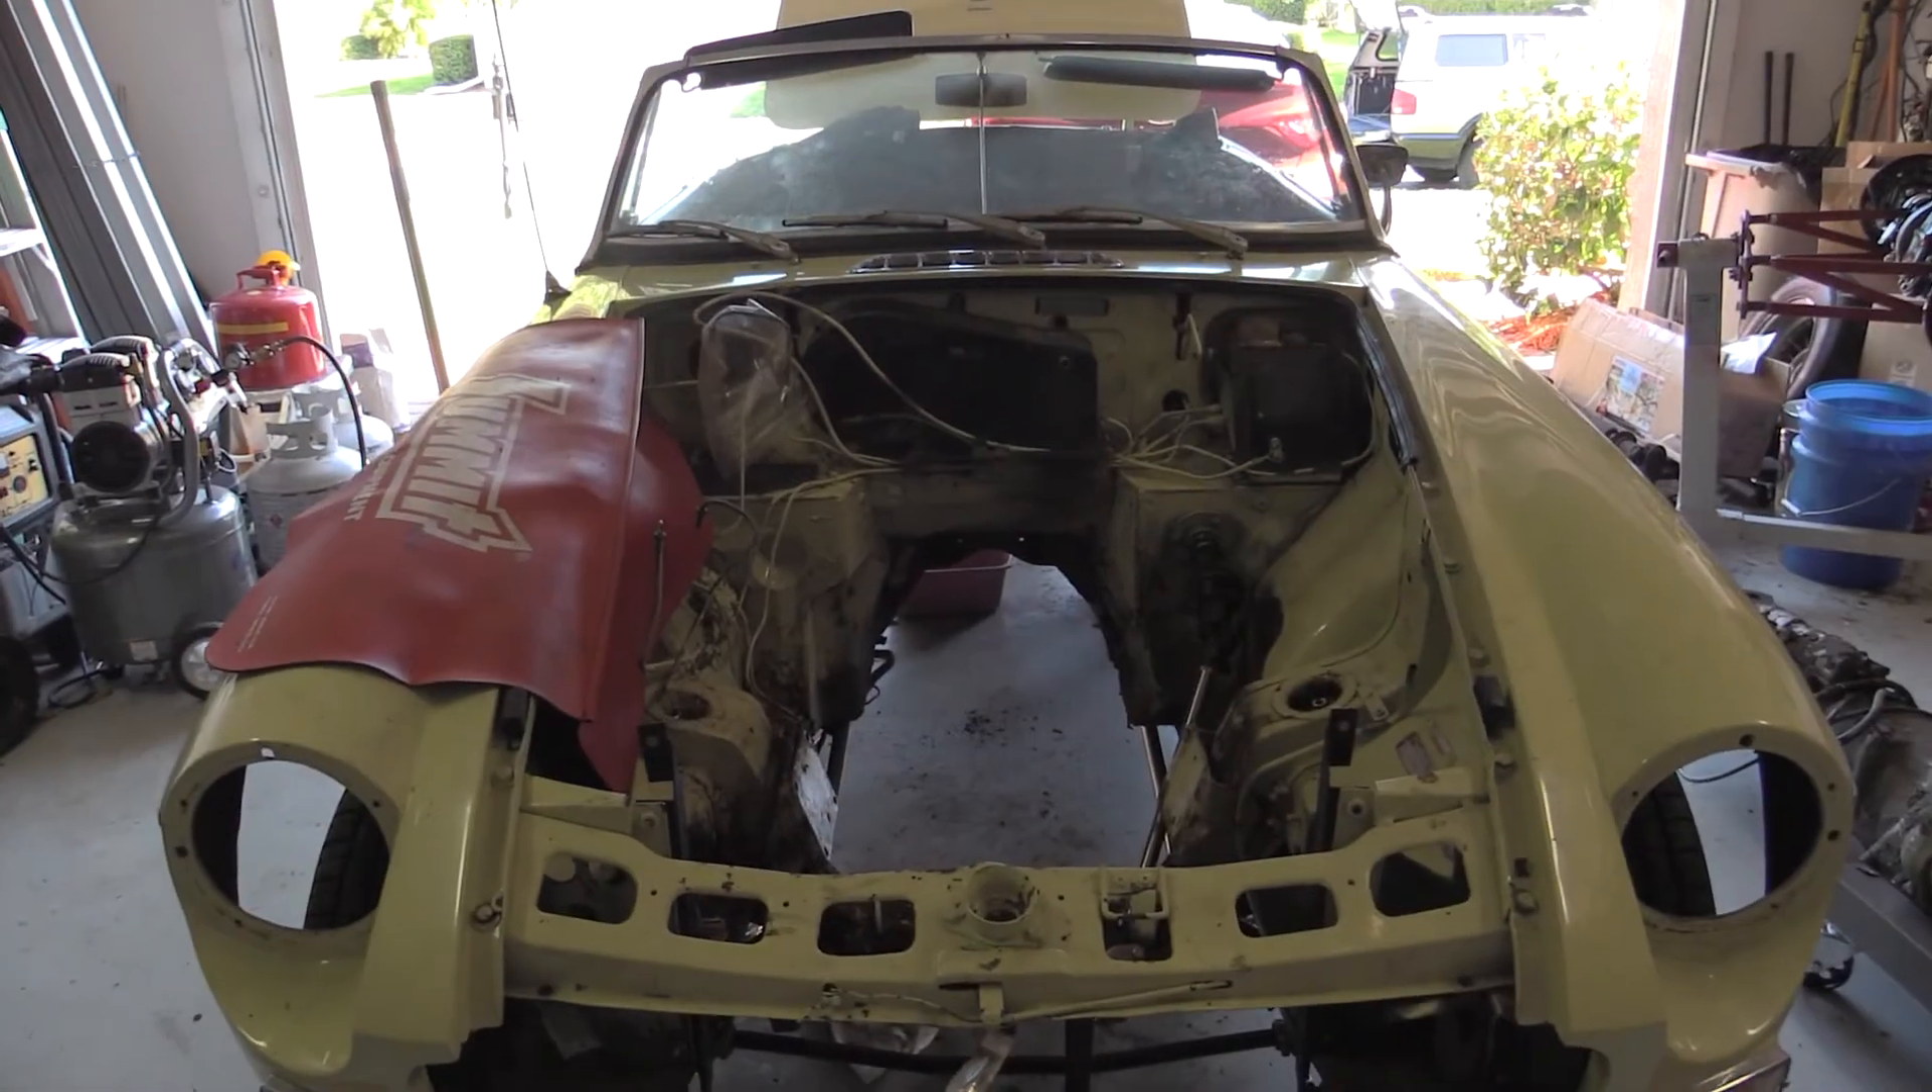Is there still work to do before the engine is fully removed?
No.